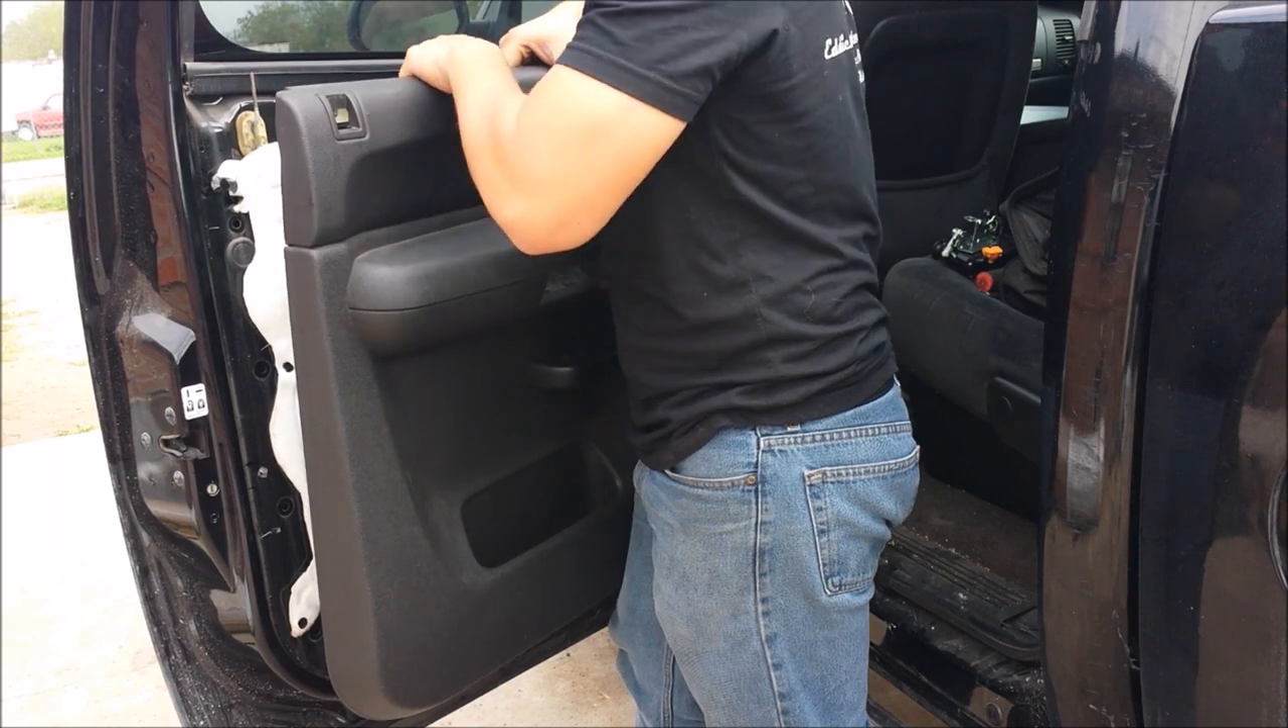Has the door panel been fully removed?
No.